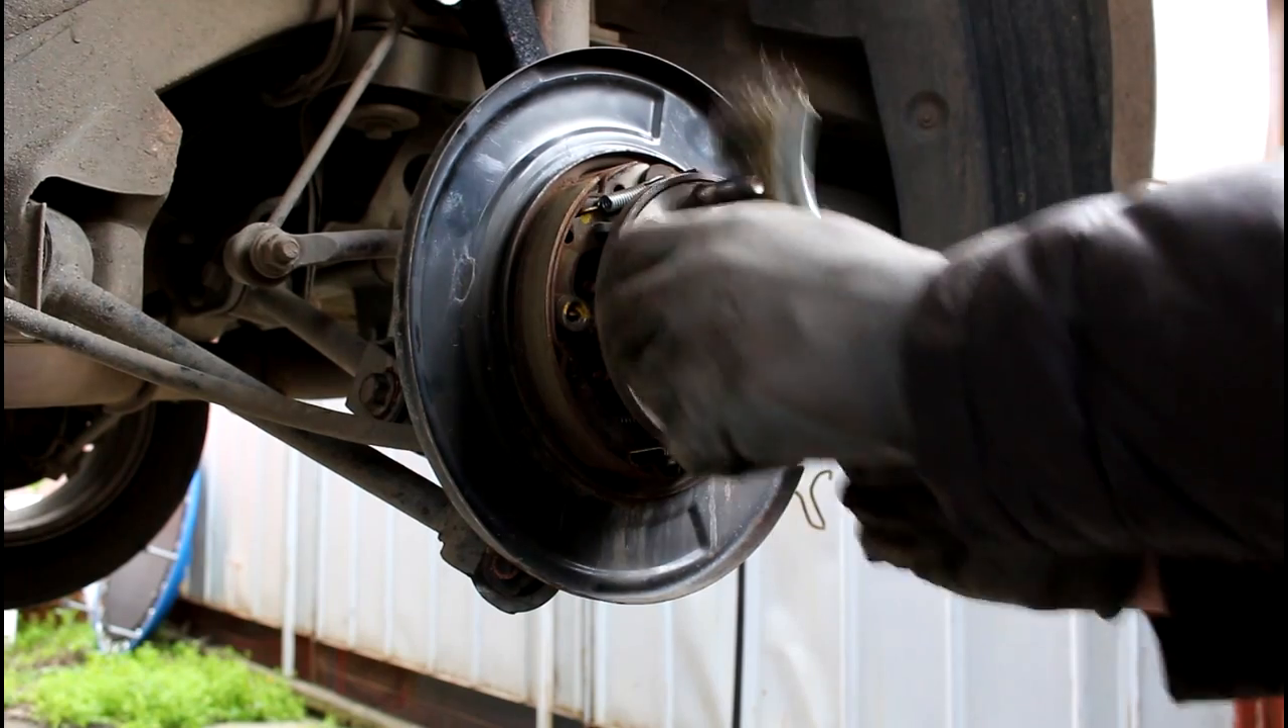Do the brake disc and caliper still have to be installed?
Yes.